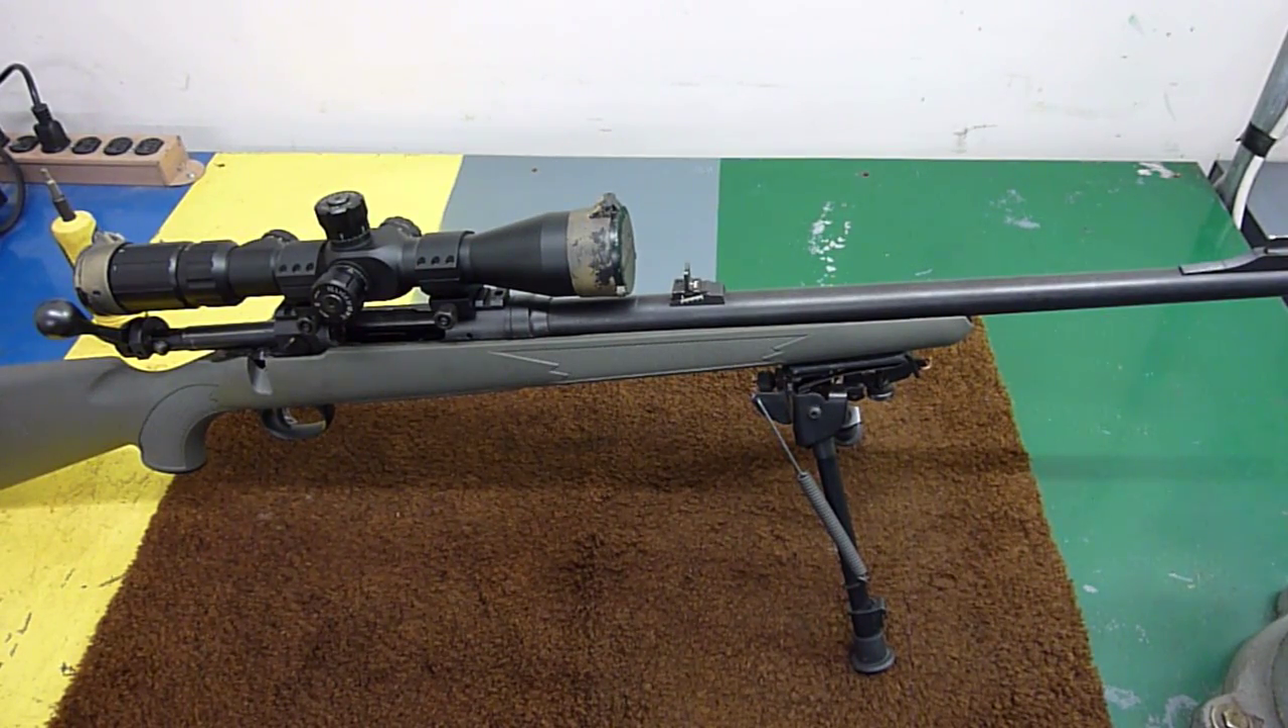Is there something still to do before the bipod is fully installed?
No.